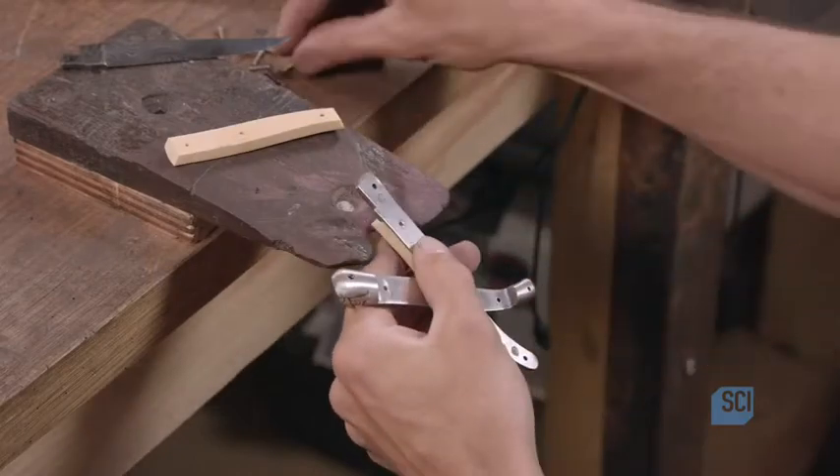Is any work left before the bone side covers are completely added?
Yes.